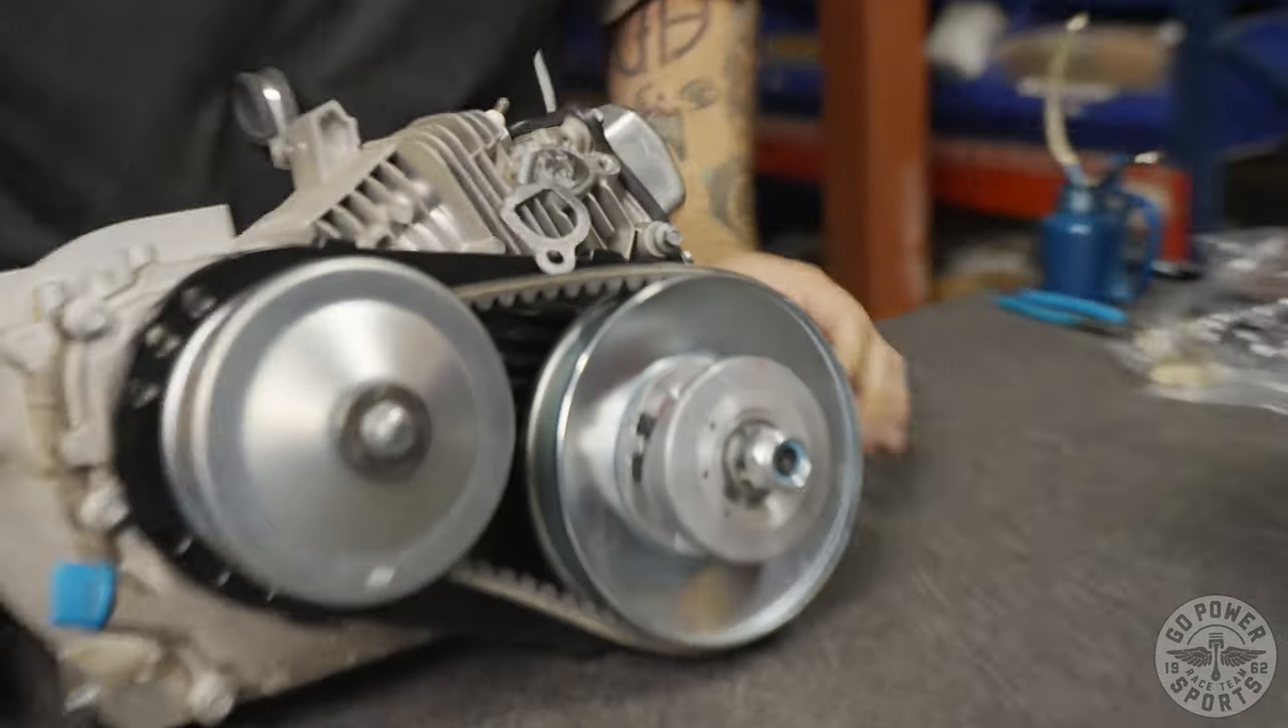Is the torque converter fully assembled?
Yes.